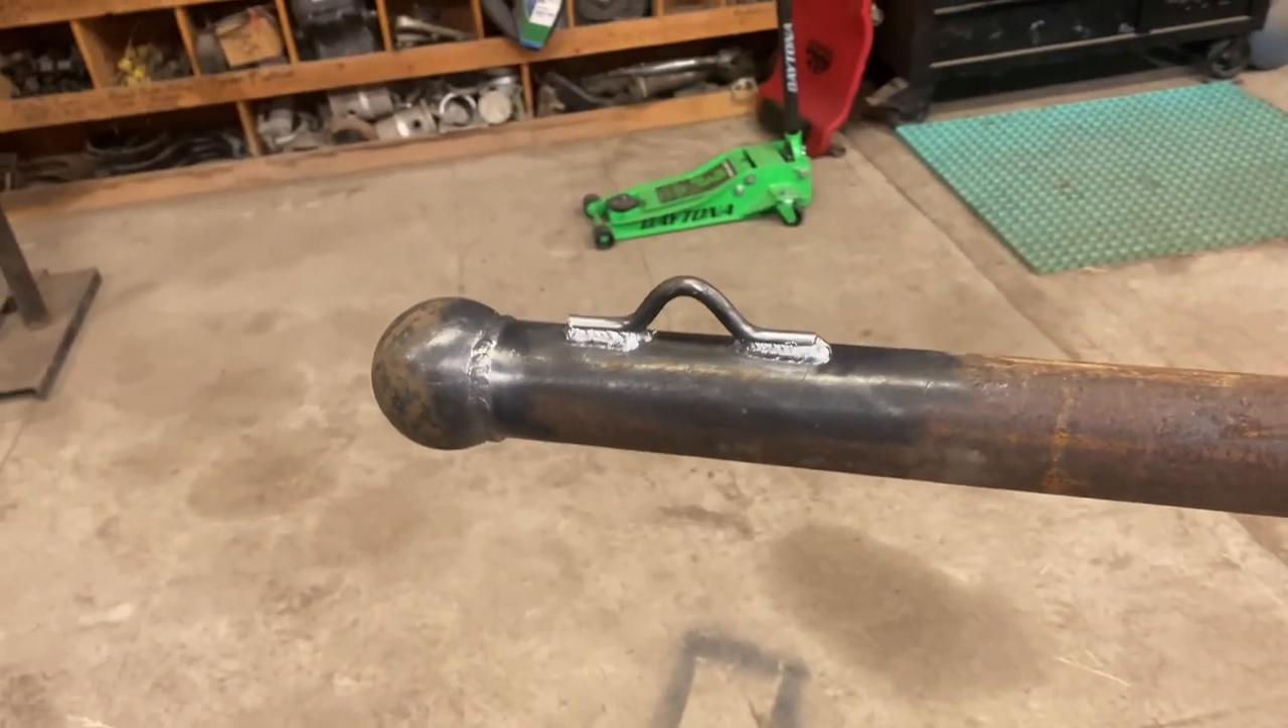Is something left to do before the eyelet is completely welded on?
No.